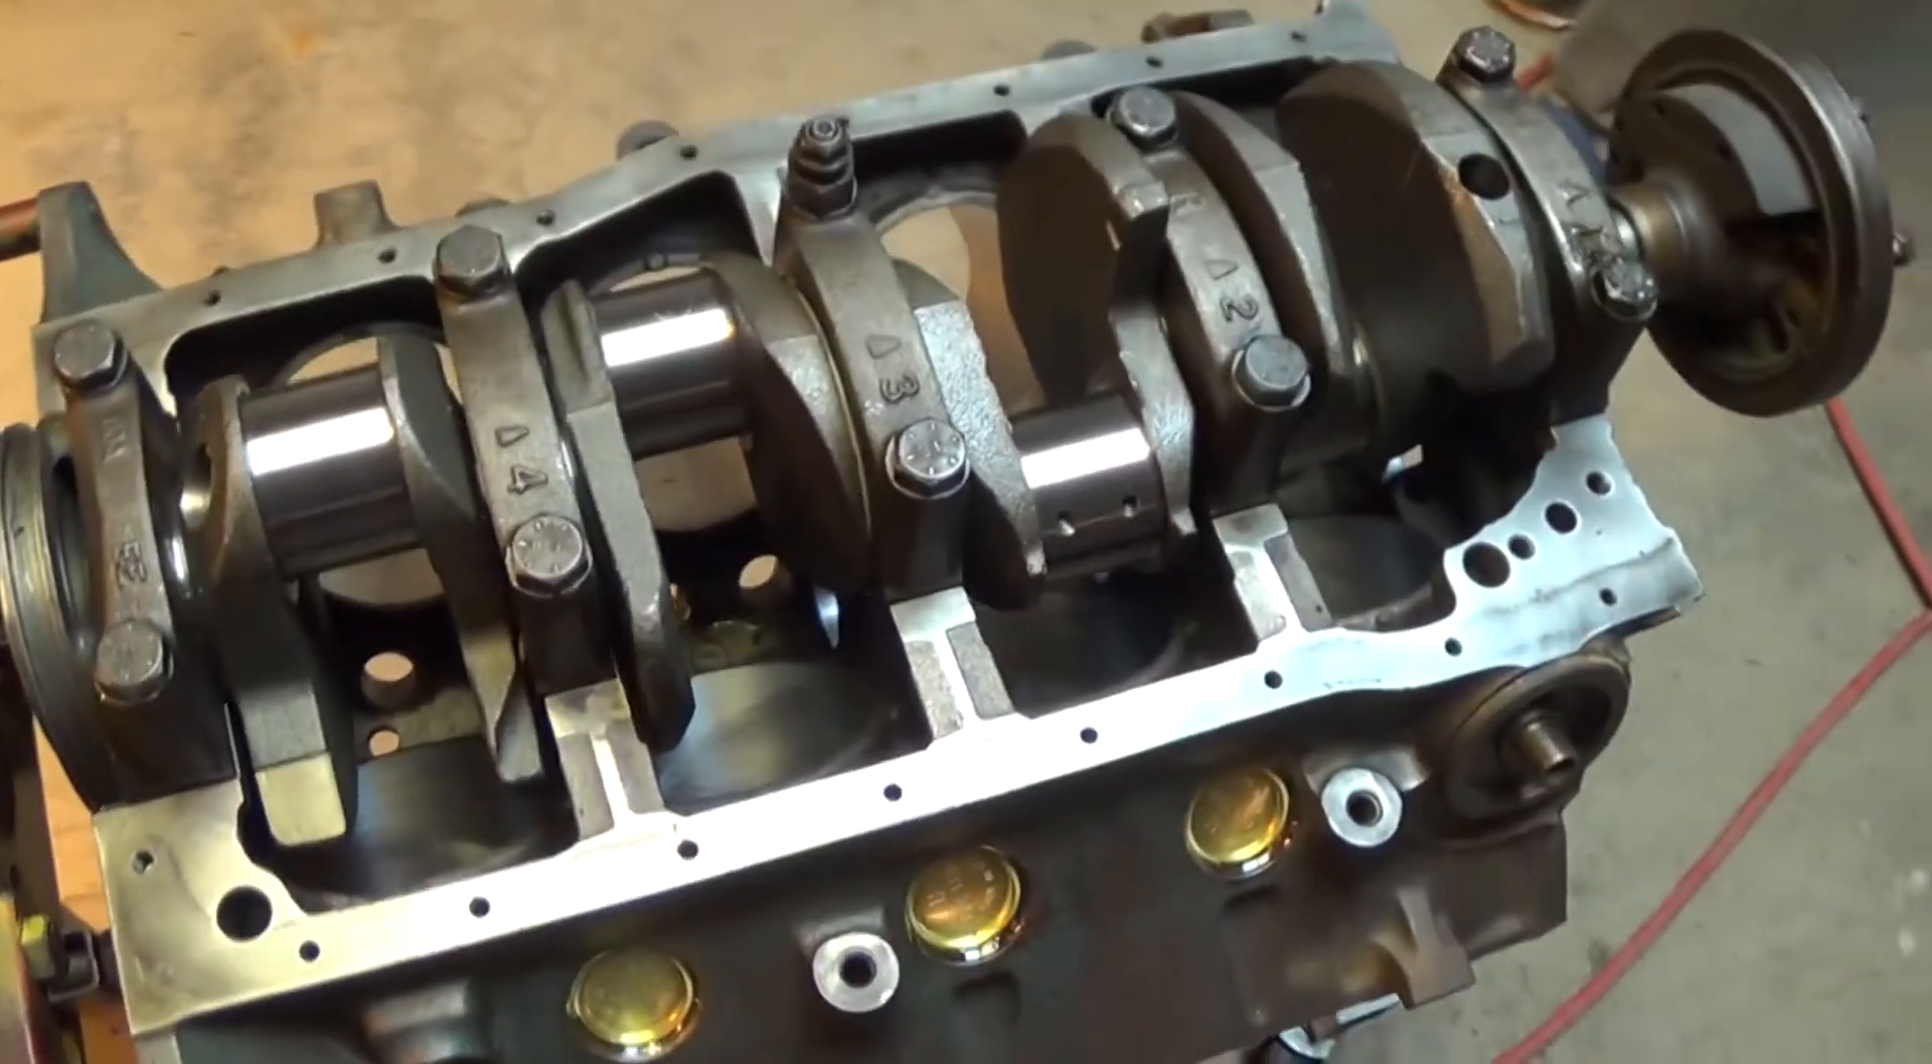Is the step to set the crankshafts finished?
Yes.